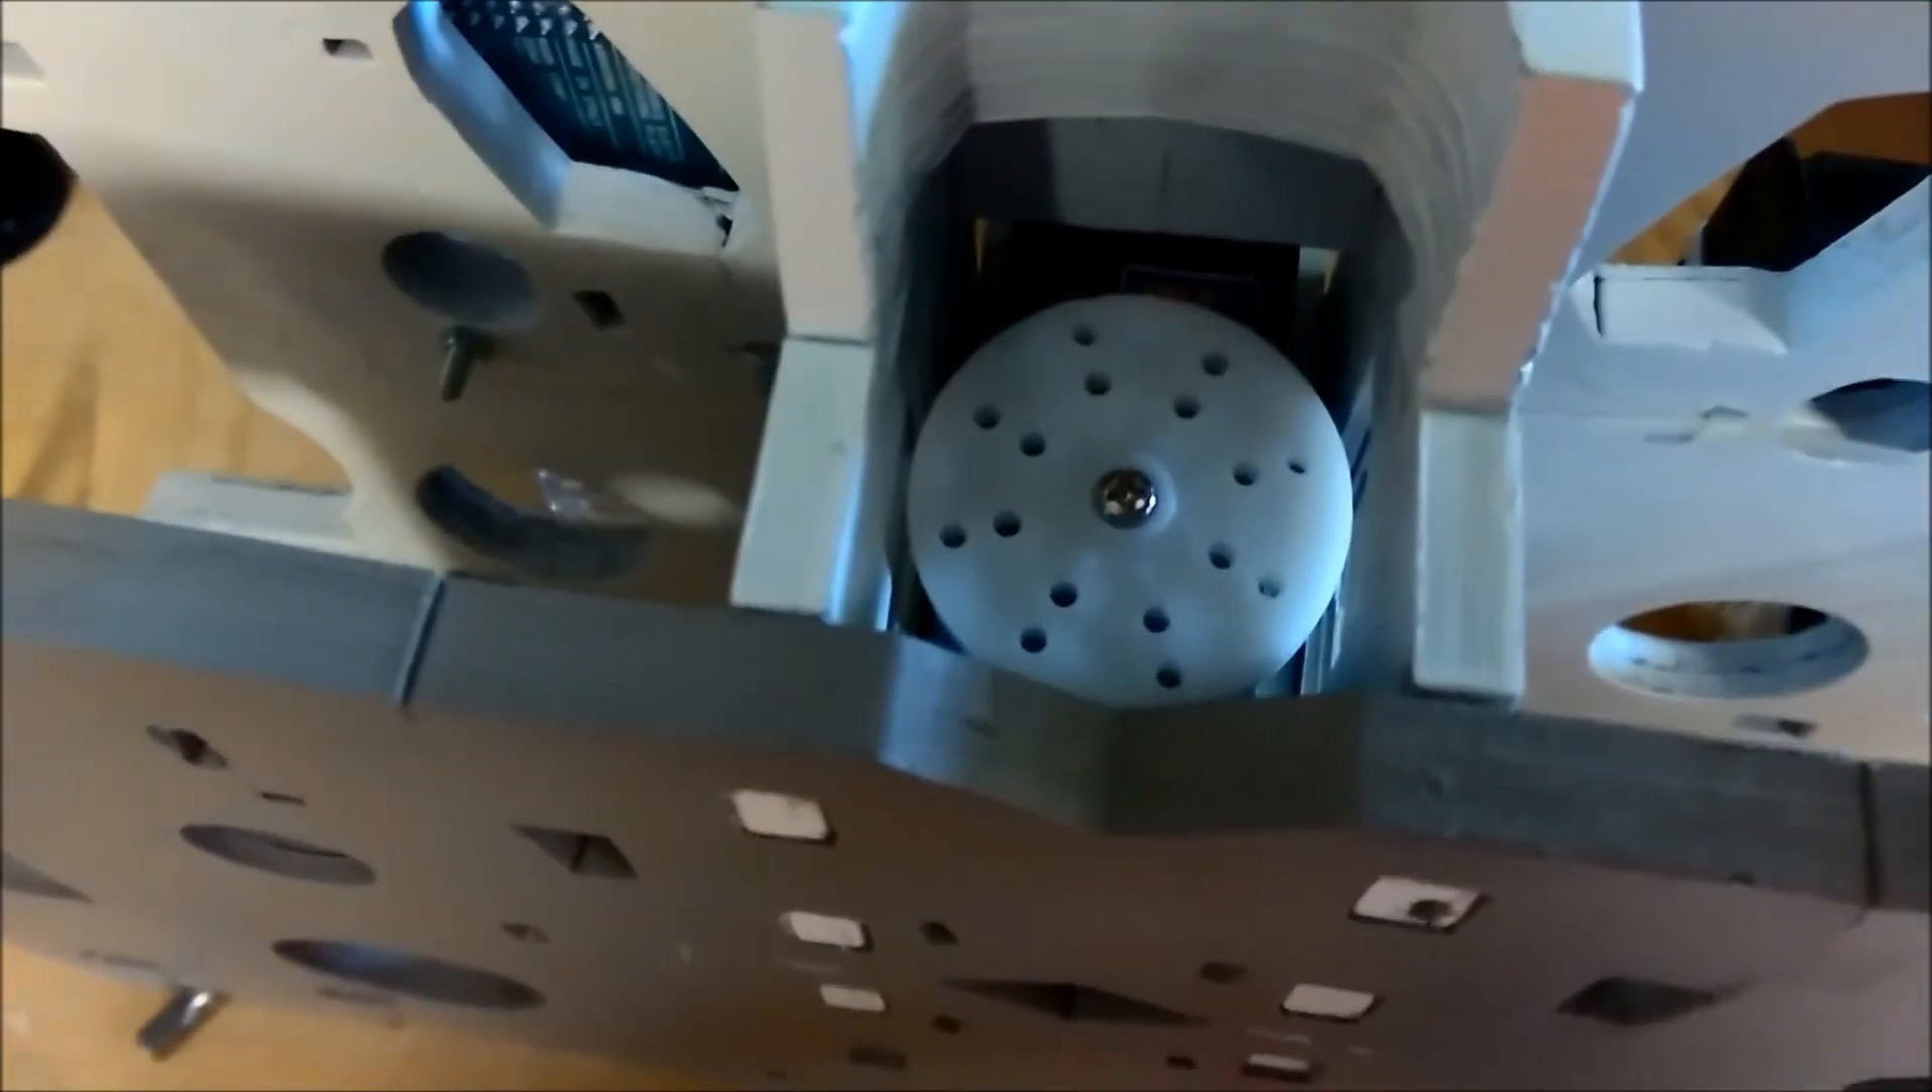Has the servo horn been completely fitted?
Yes.